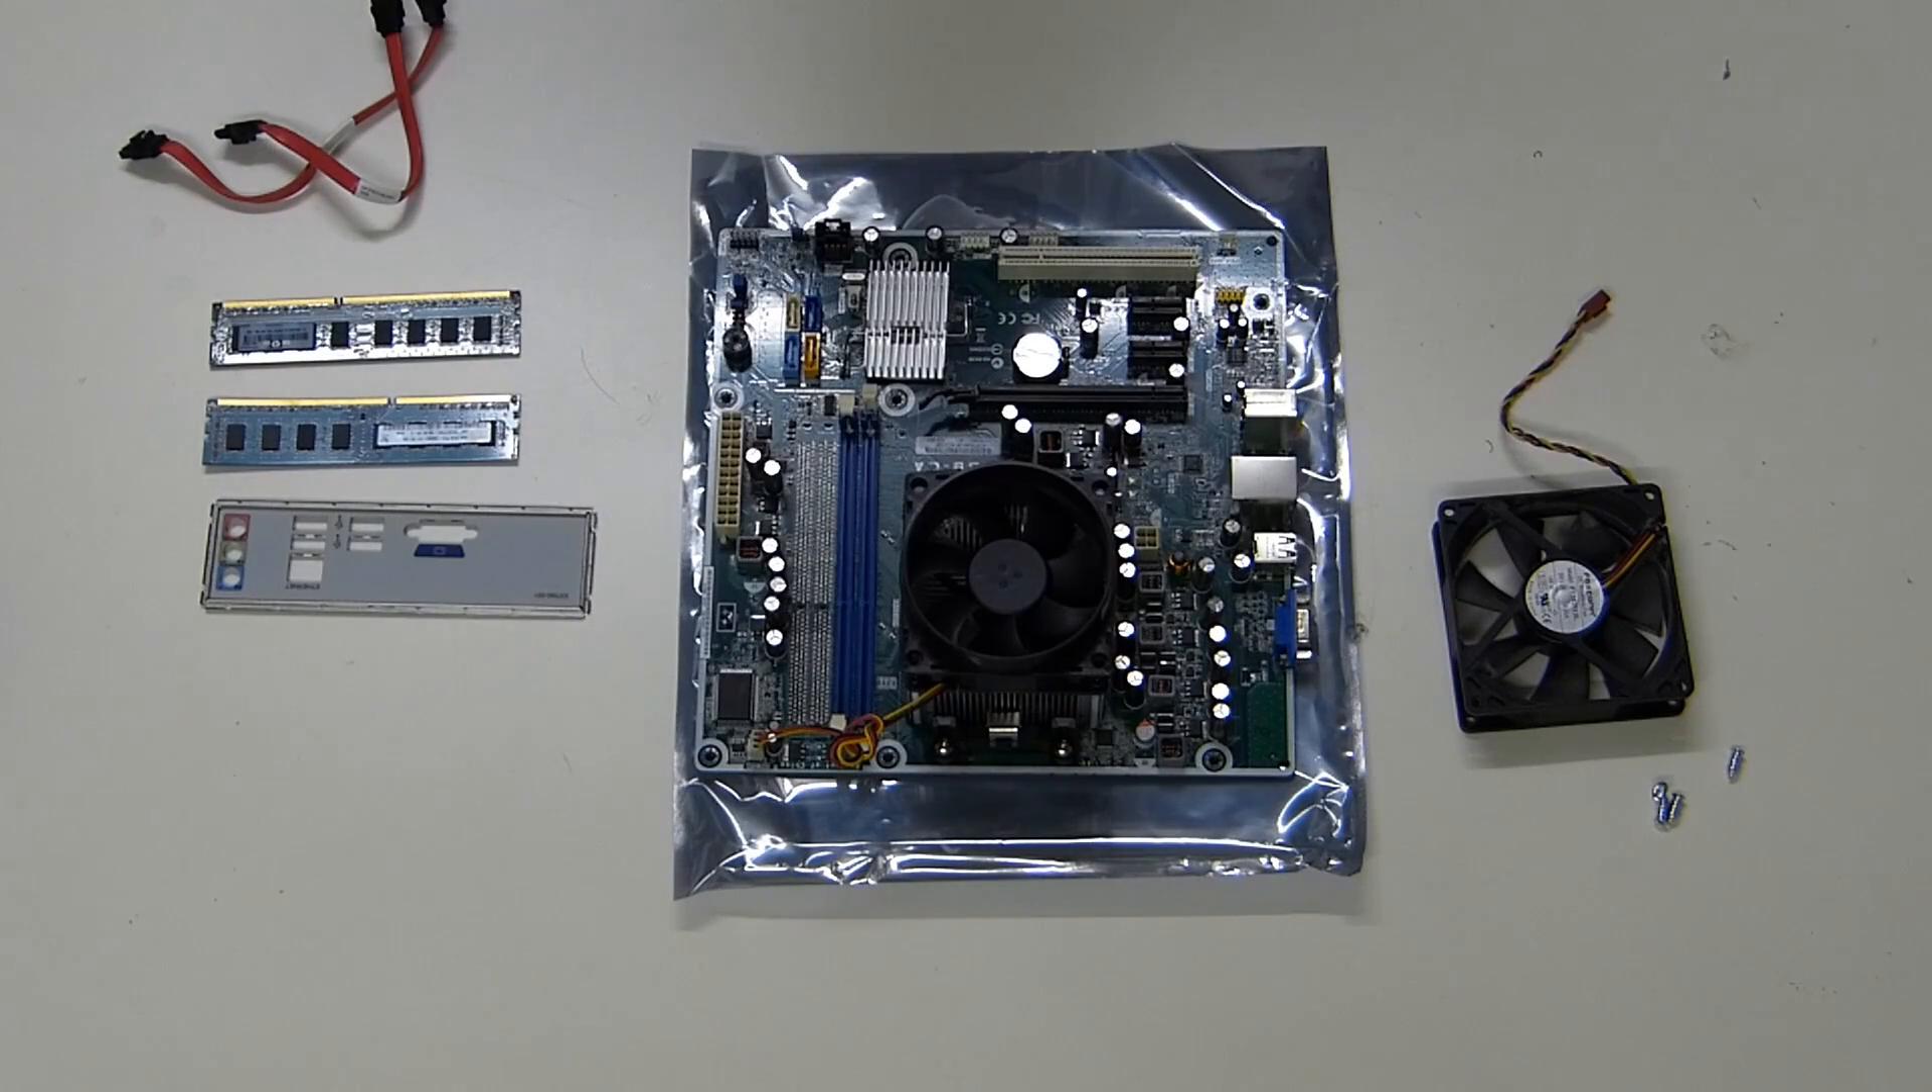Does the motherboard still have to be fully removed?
No.